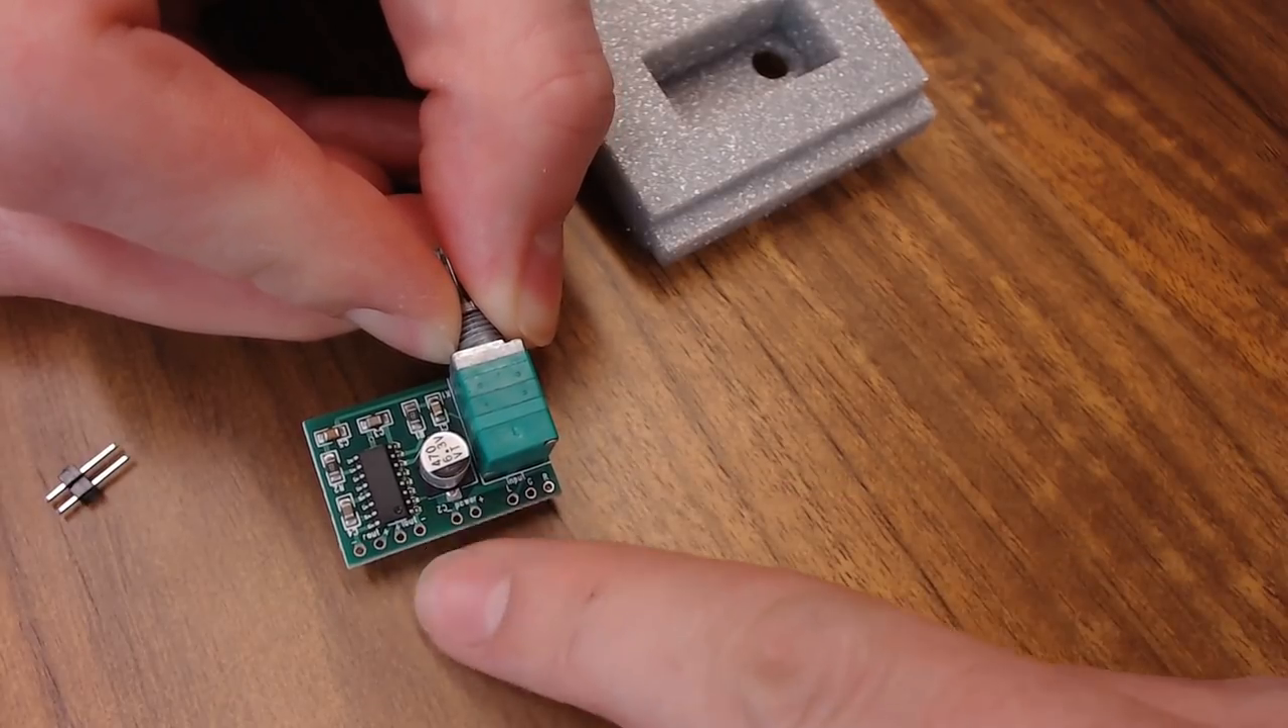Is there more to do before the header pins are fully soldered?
Yes.